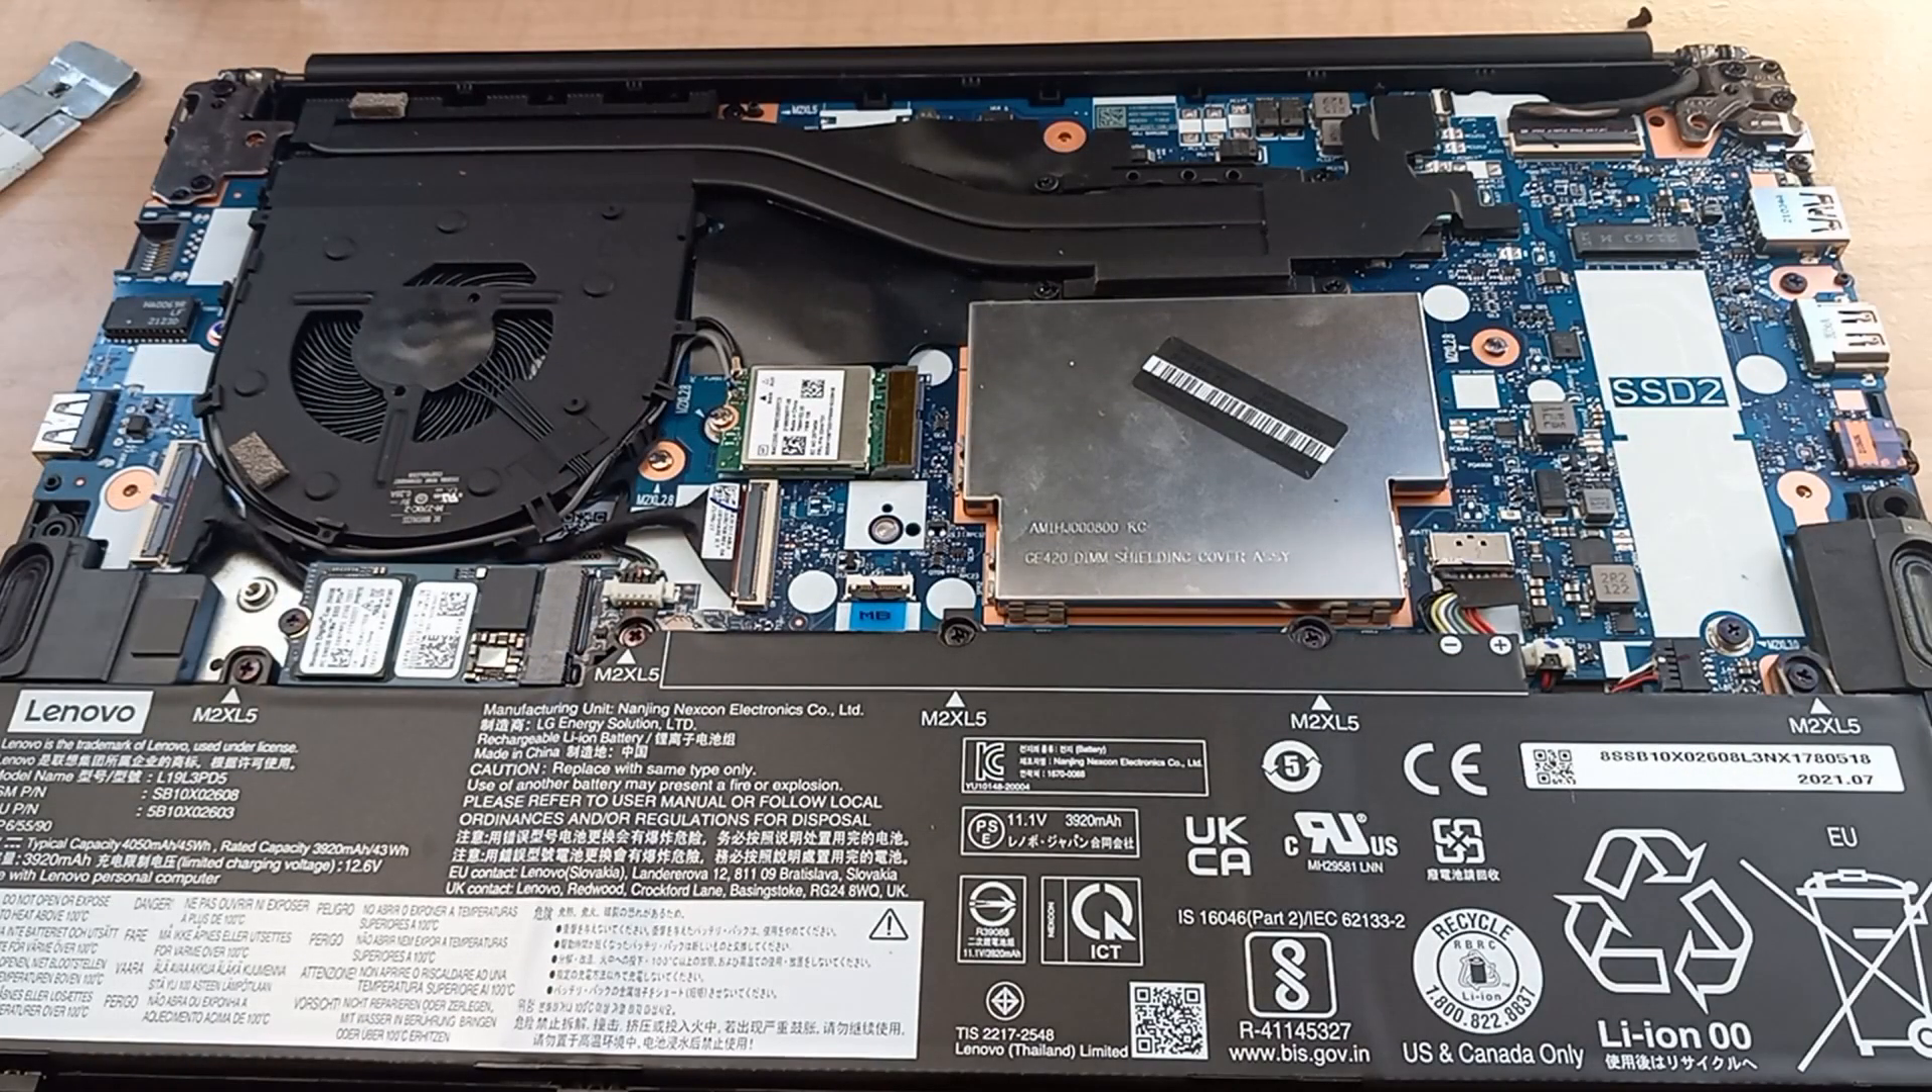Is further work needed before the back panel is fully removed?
No.